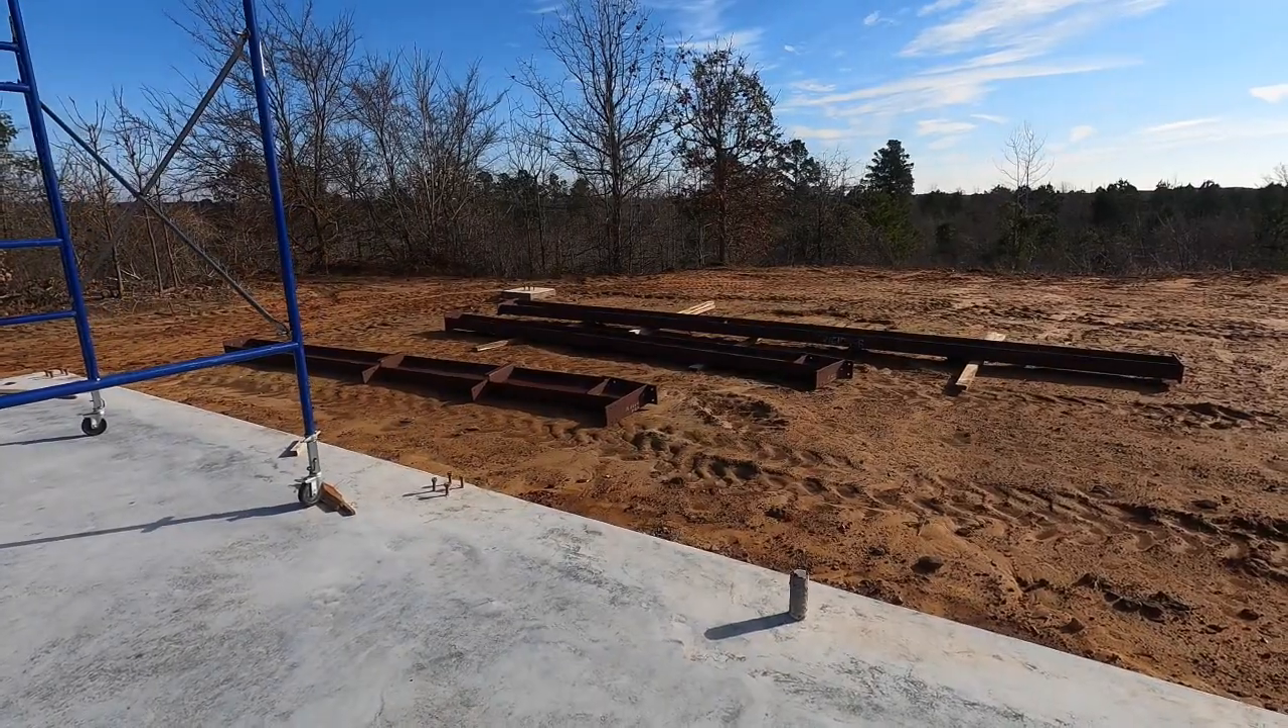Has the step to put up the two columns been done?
No.